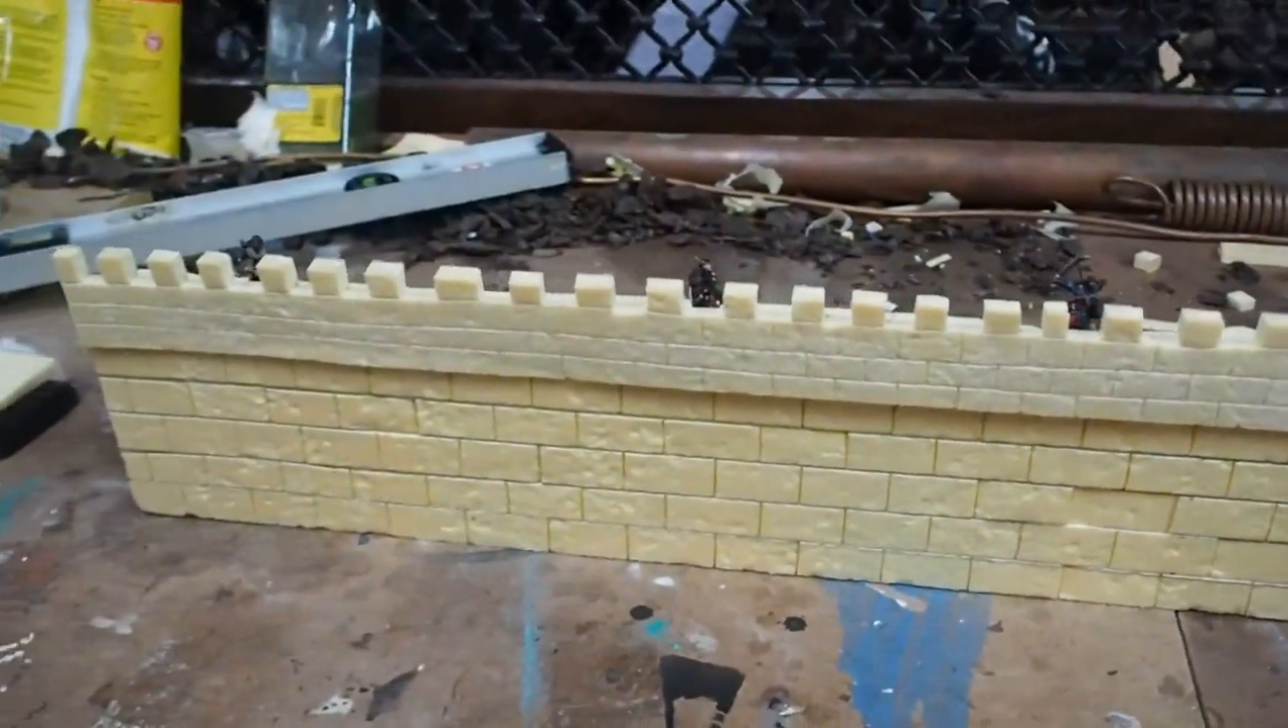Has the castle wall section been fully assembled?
Yes.